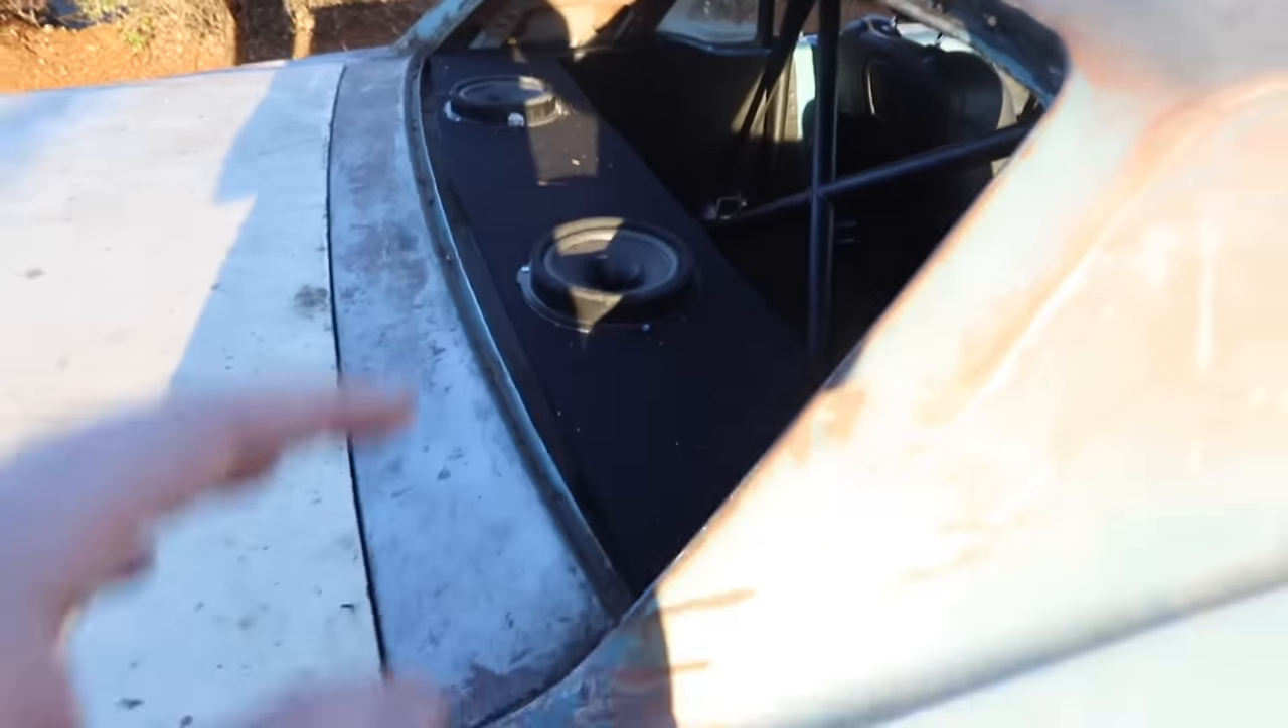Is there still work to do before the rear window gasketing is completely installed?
Yes.